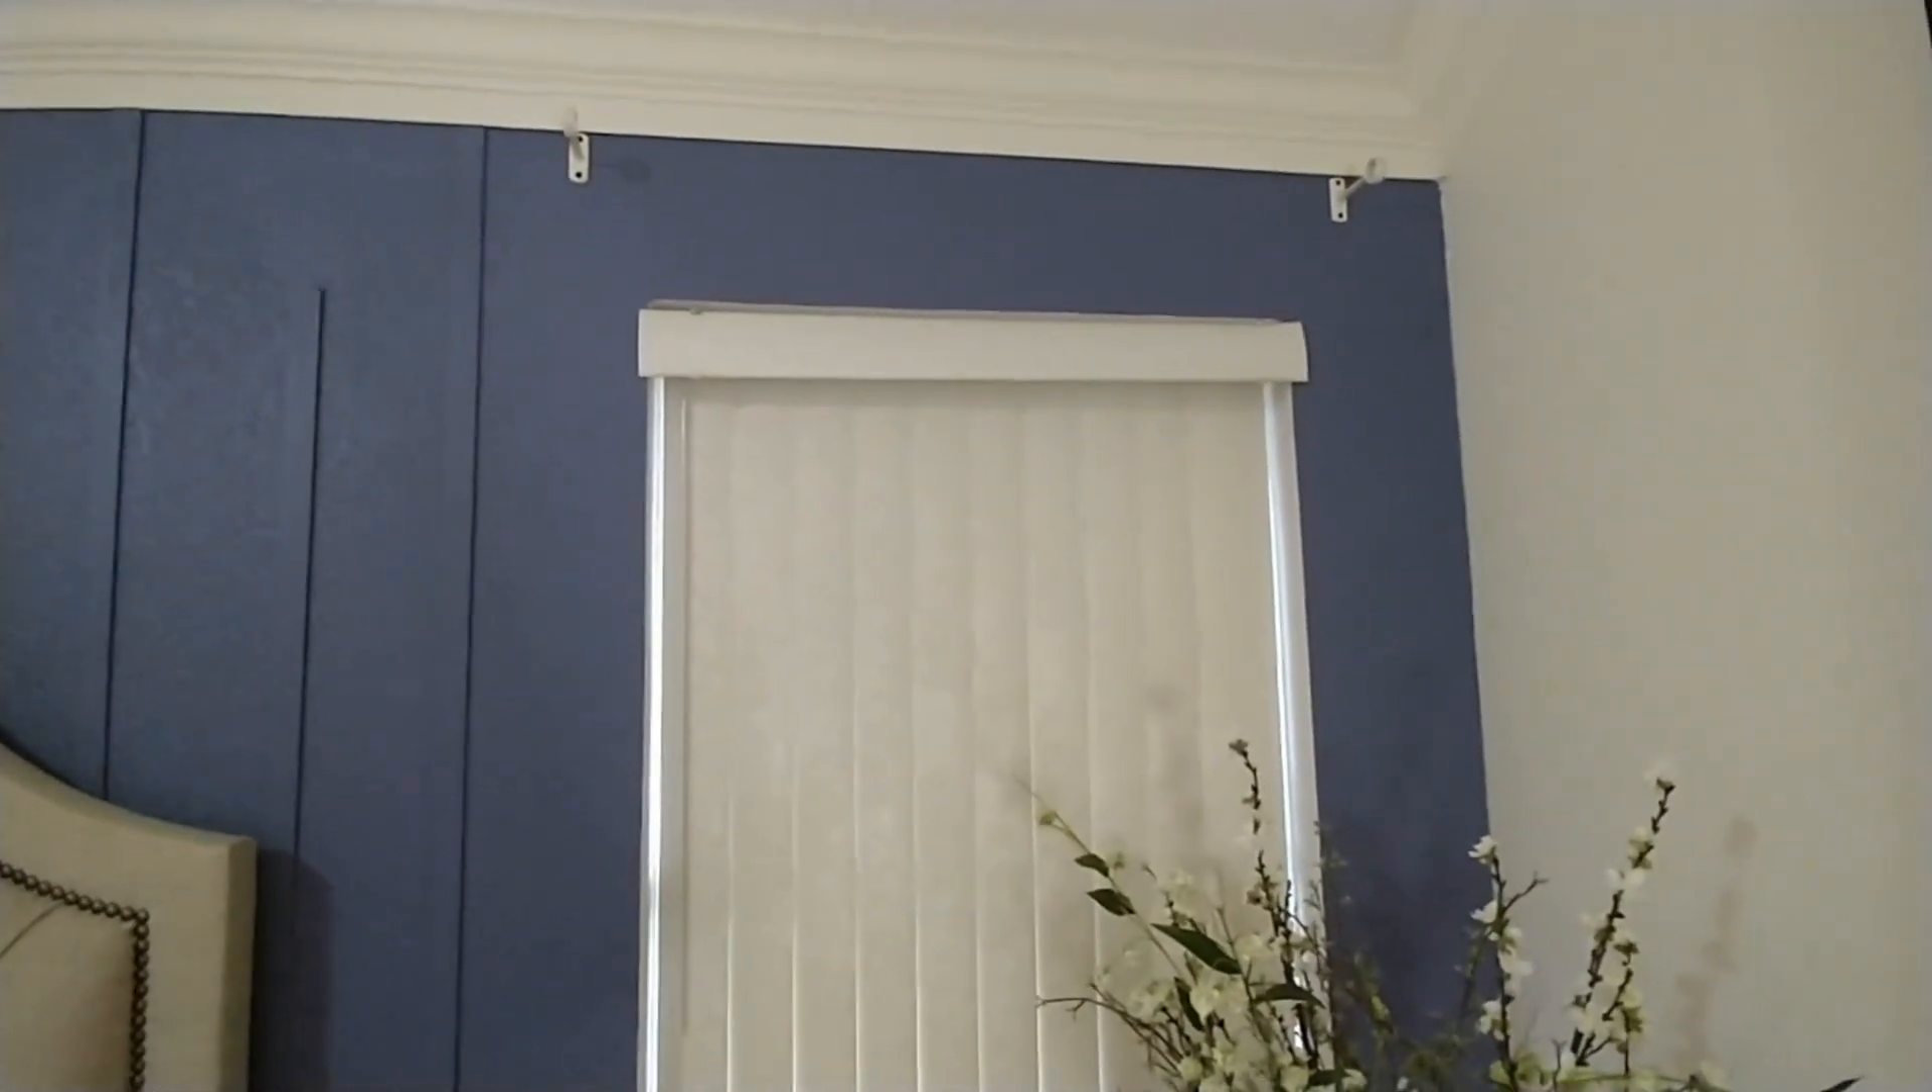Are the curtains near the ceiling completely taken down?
Yes.